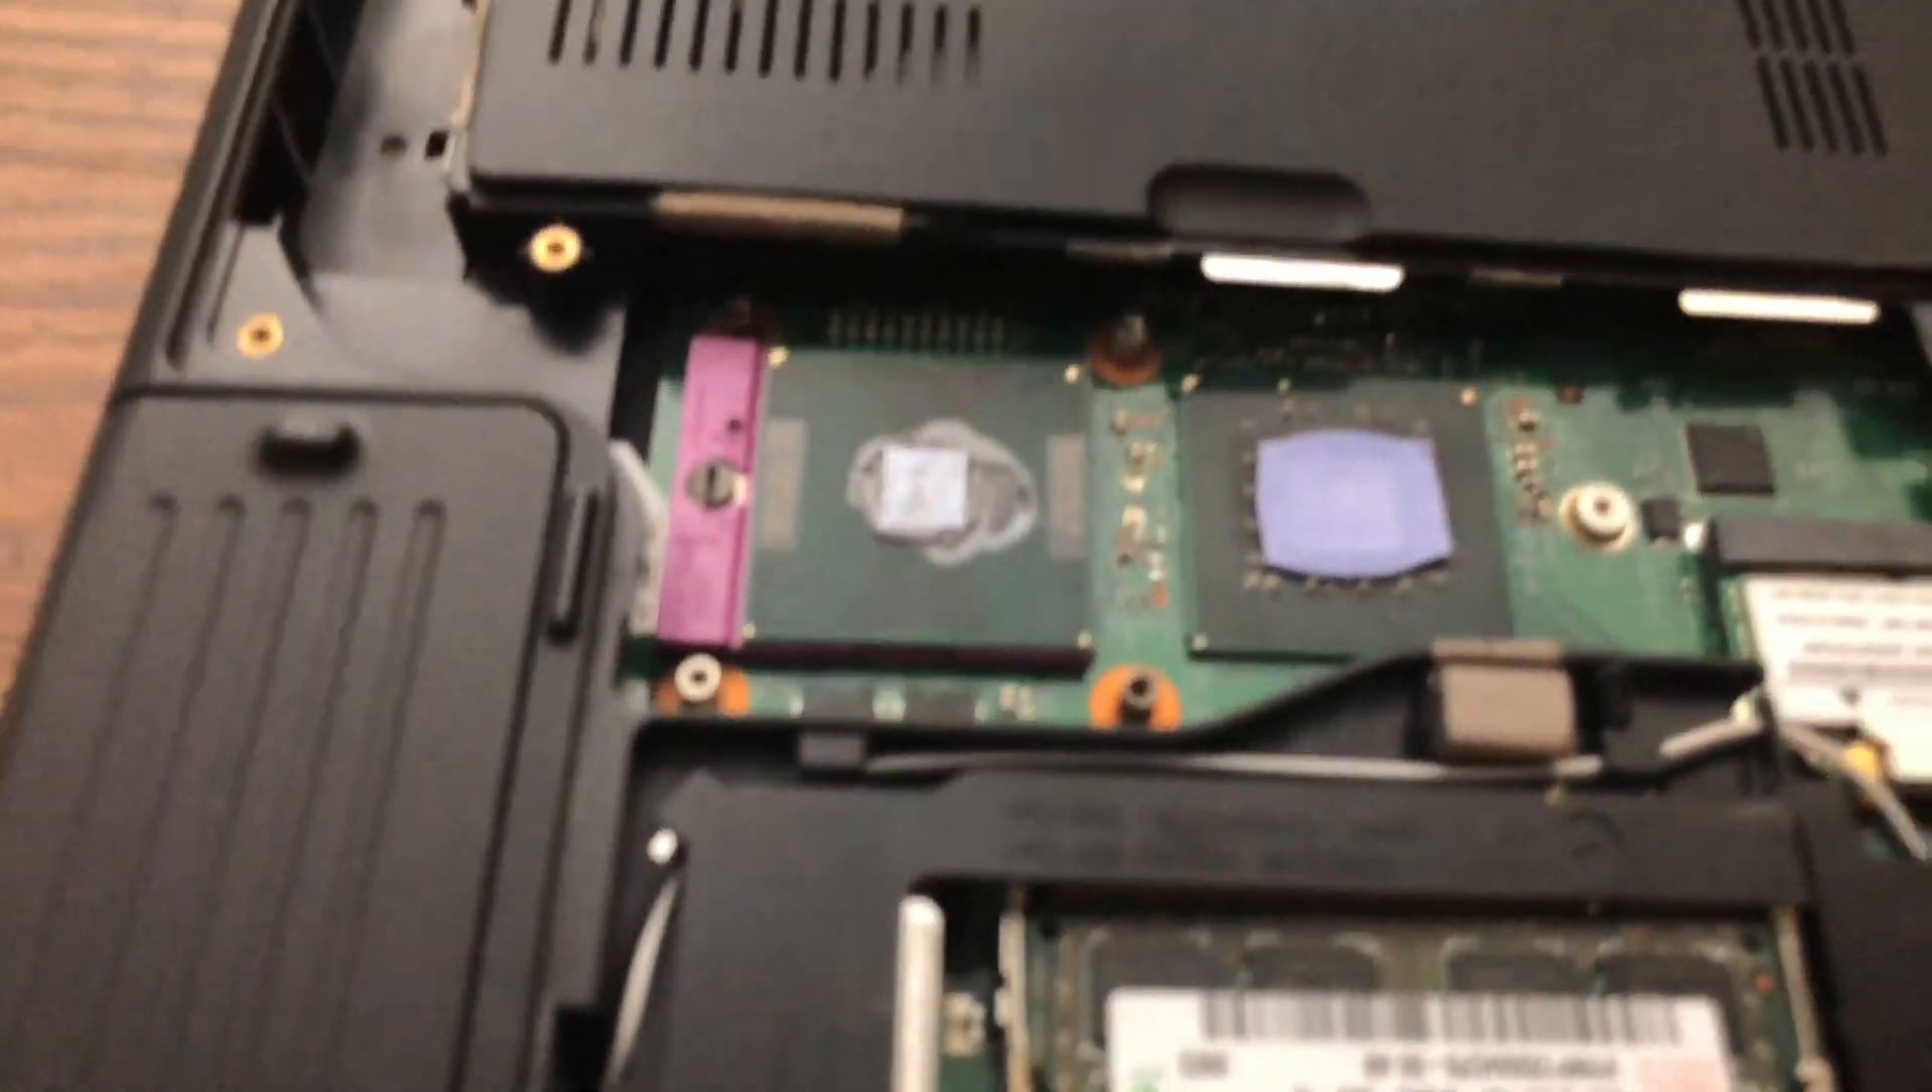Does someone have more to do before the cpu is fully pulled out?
Yes.